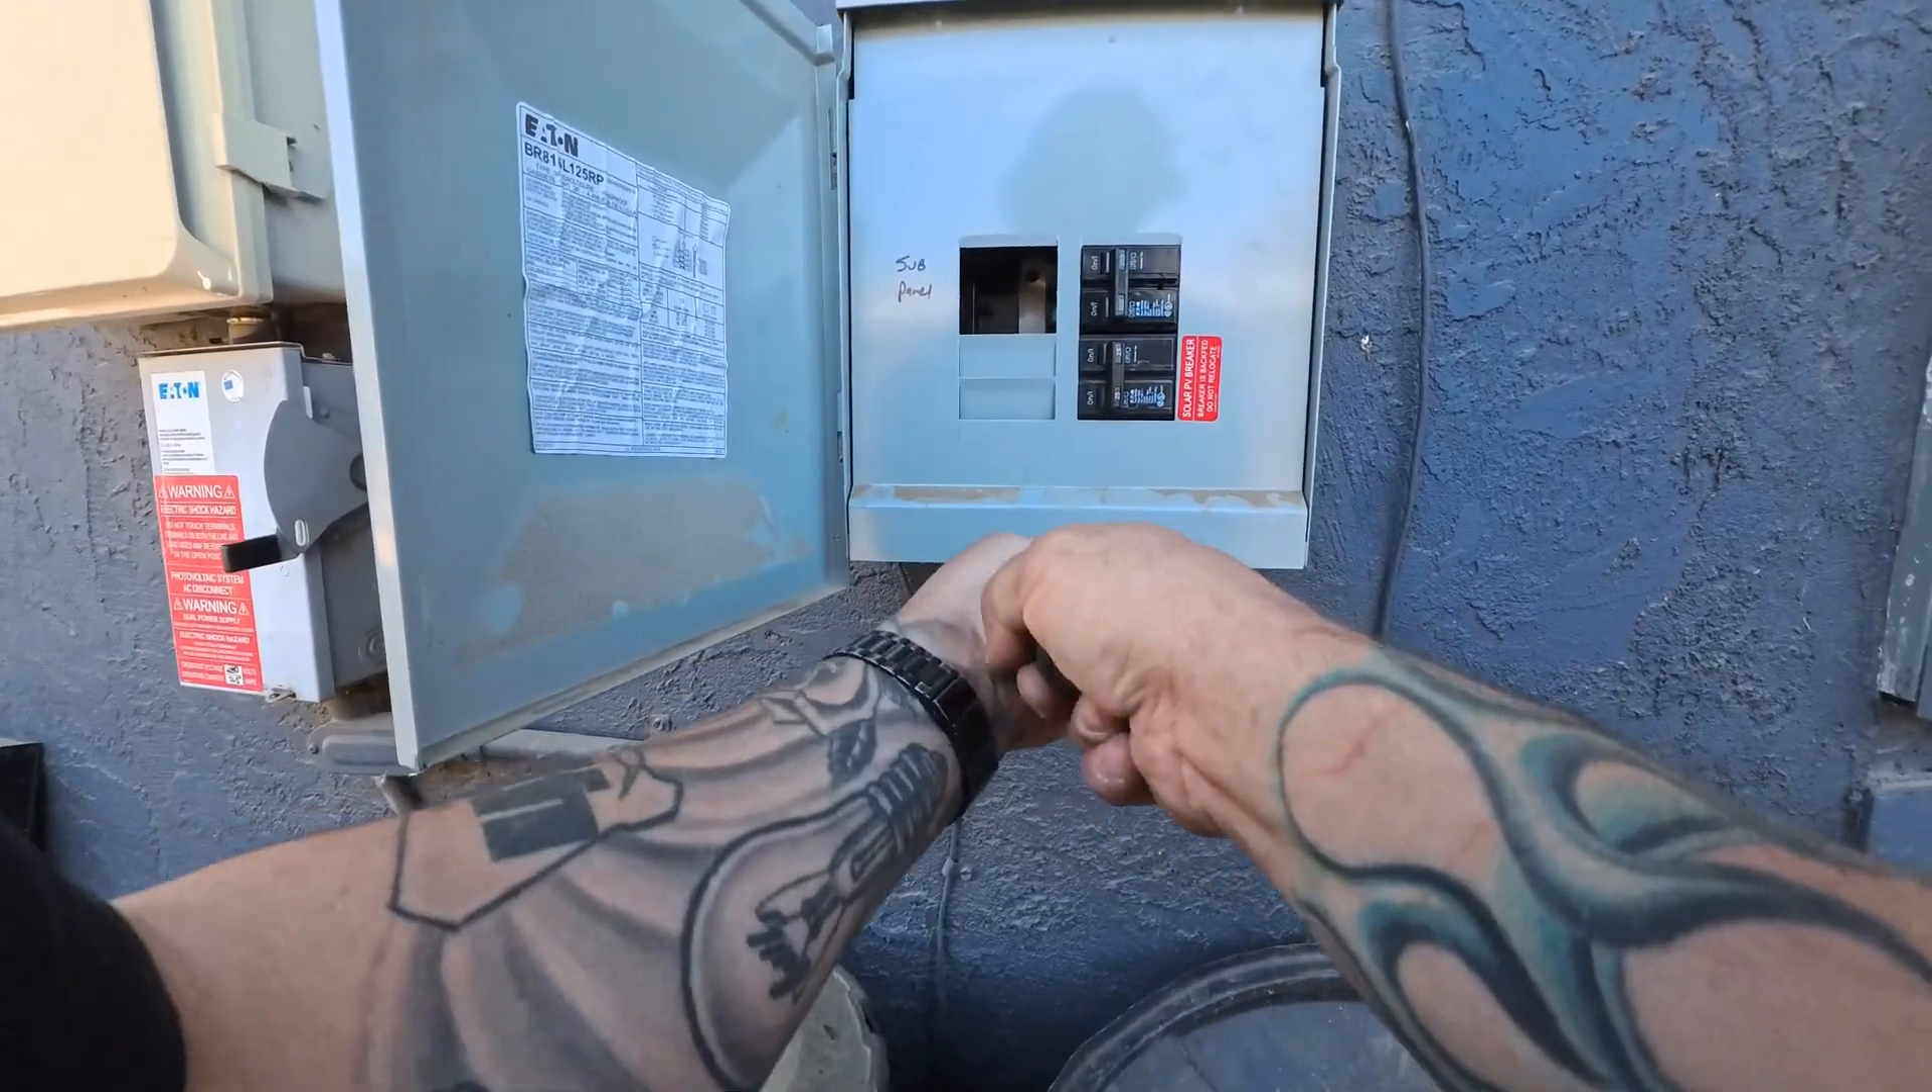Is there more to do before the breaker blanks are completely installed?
Yes.